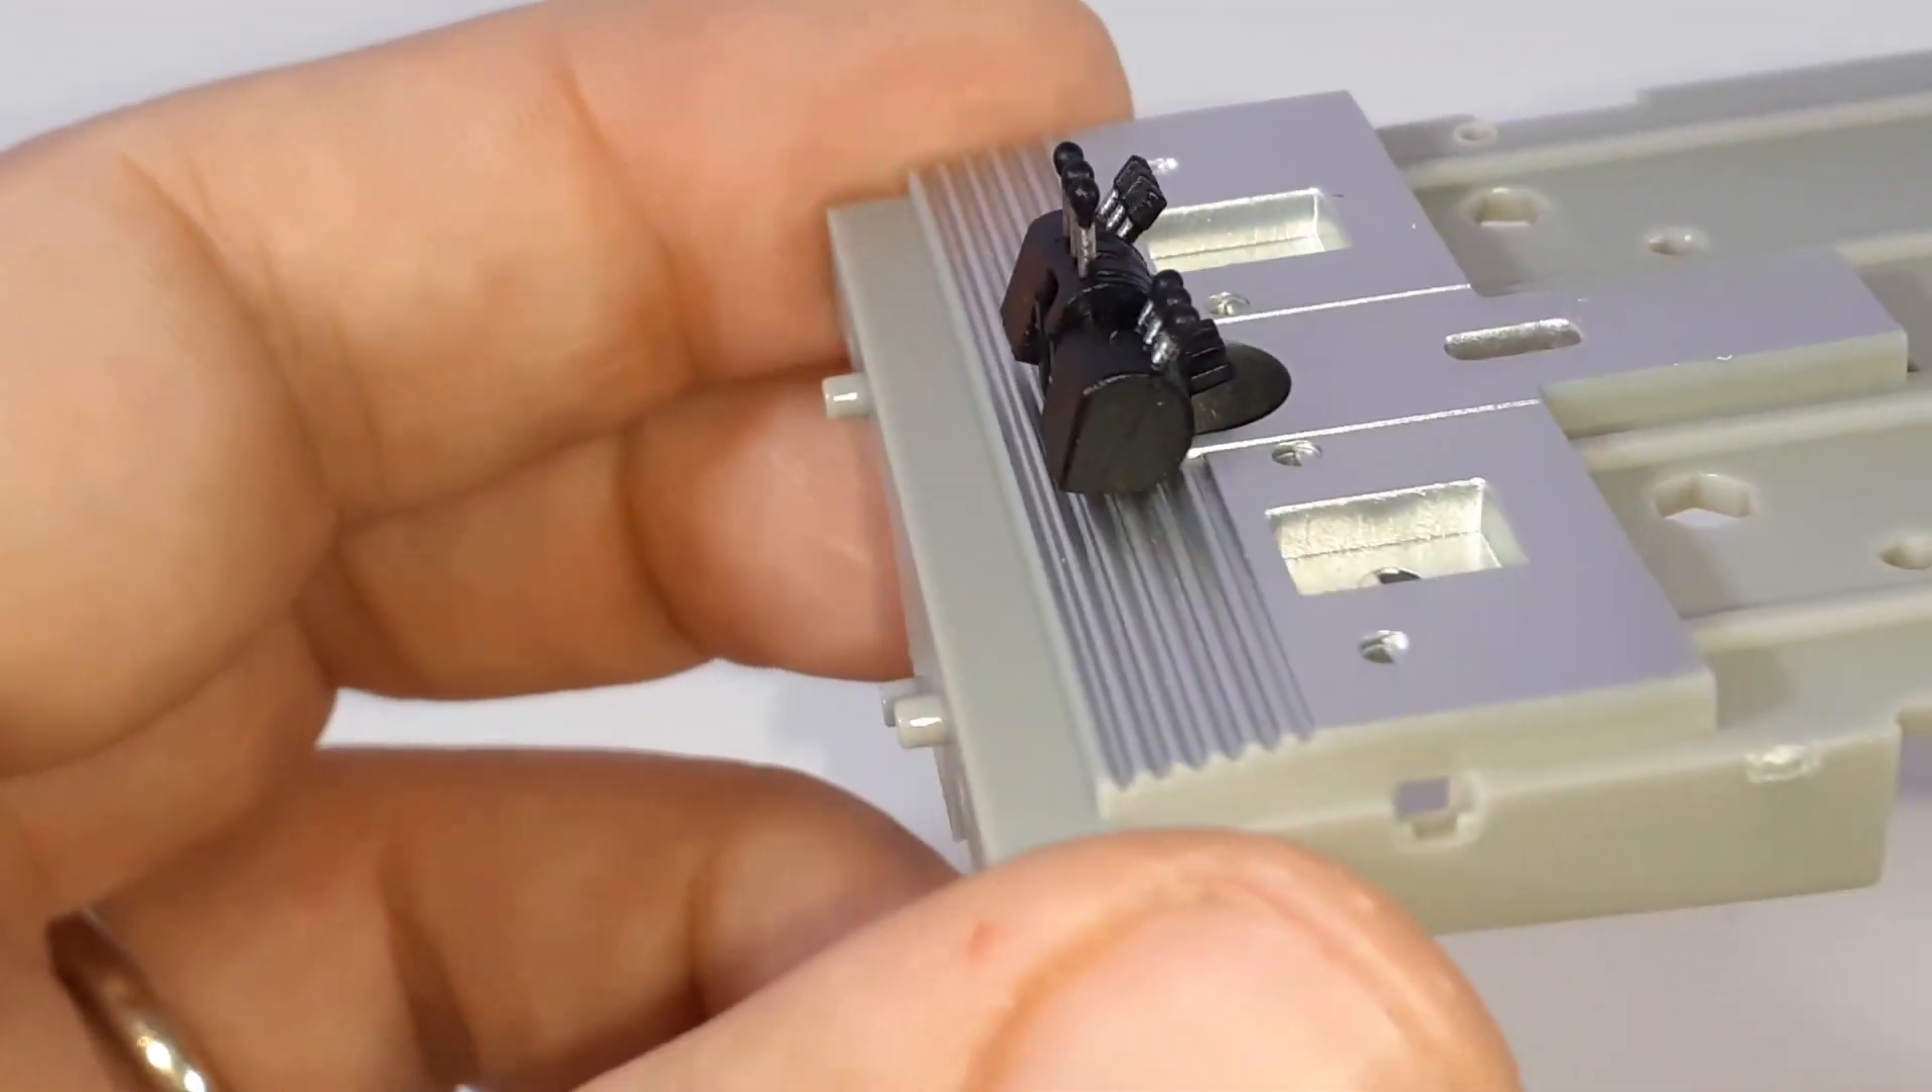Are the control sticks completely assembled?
Yes.